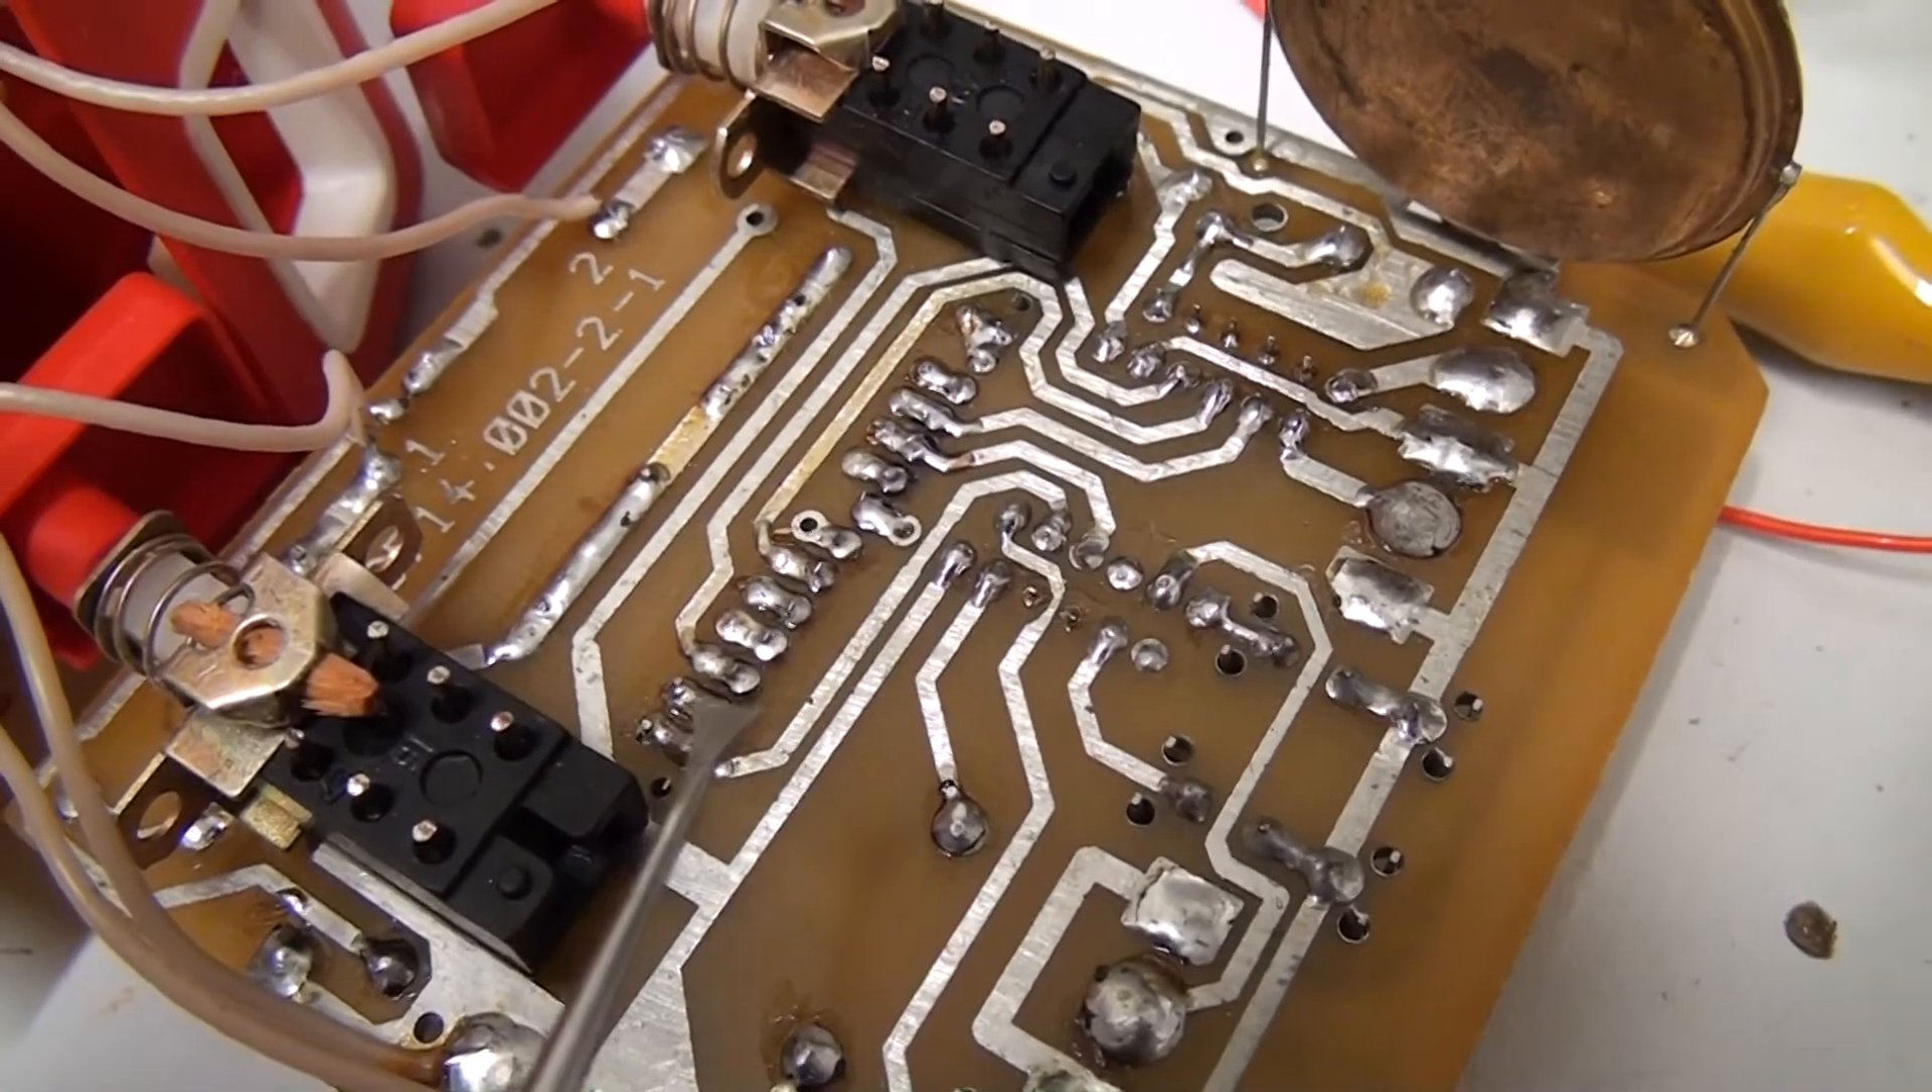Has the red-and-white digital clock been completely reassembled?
No.